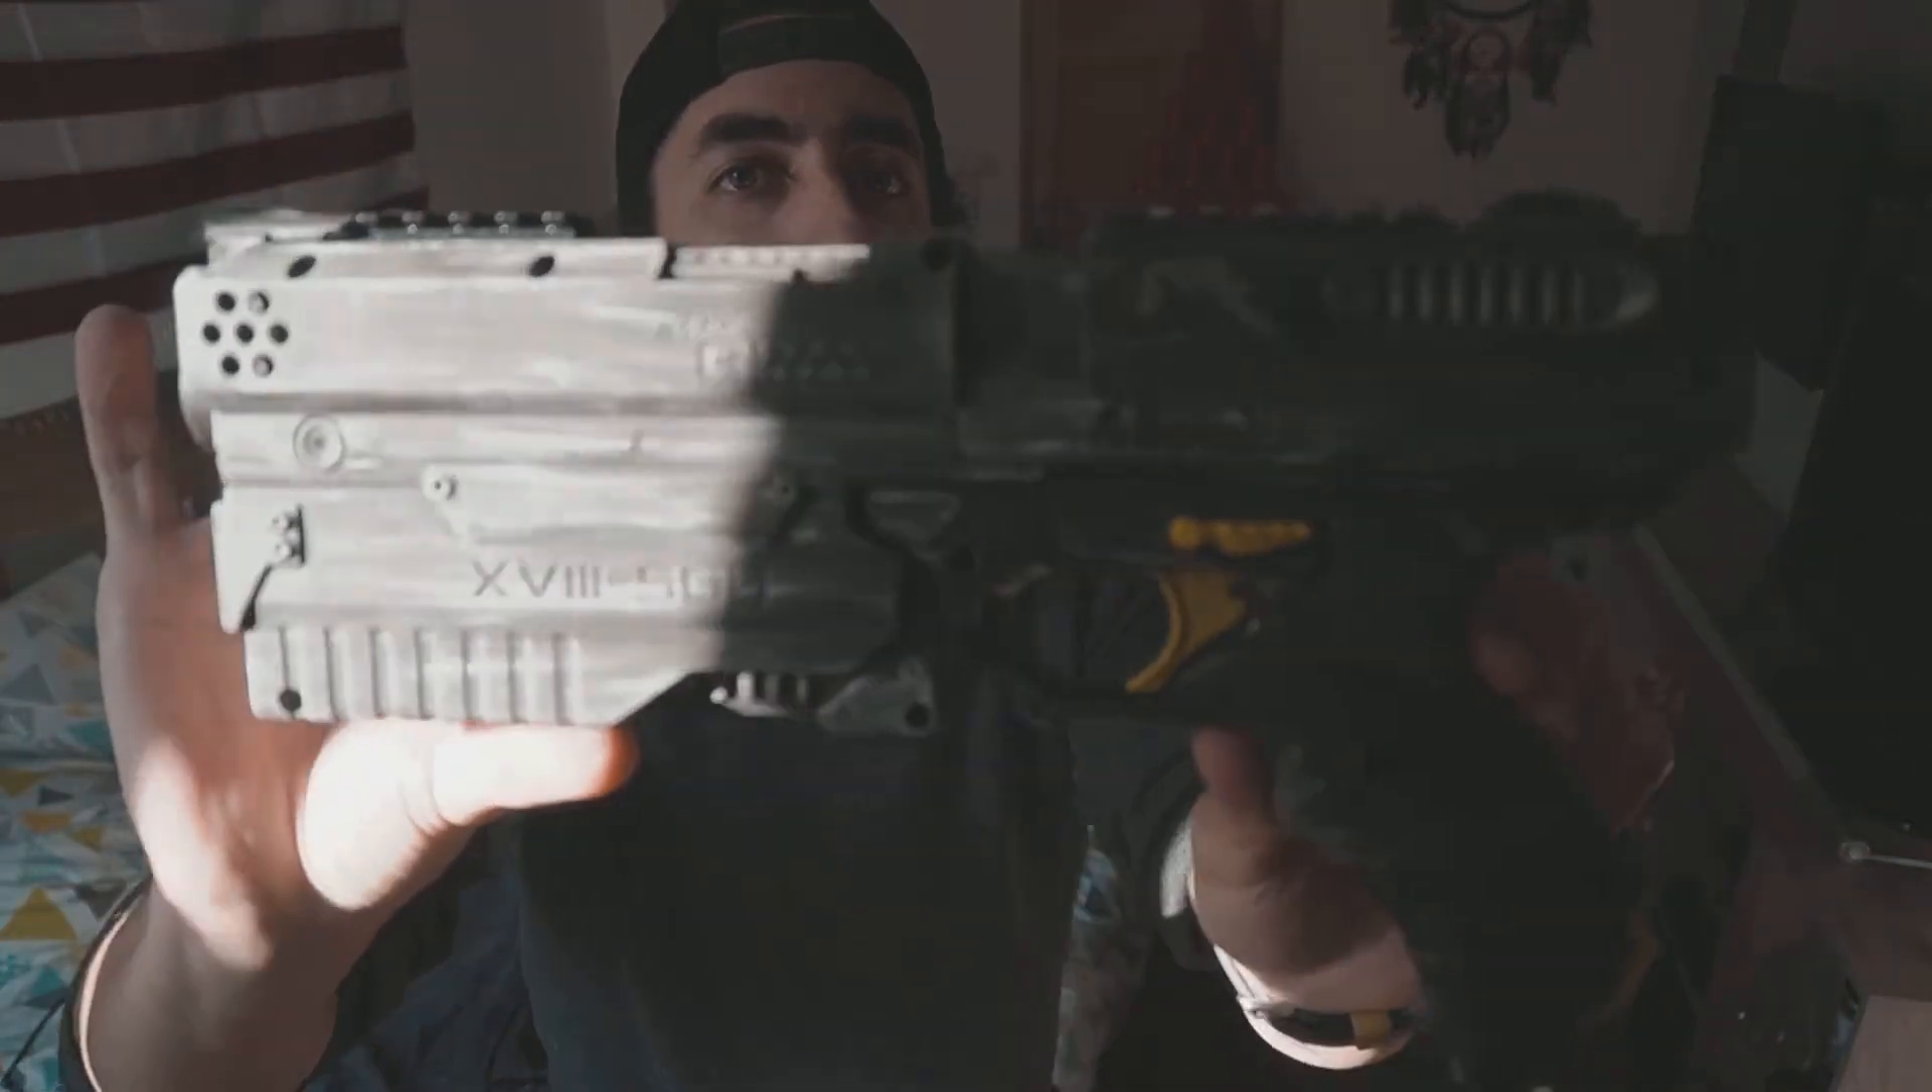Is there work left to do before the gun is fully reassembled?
No.